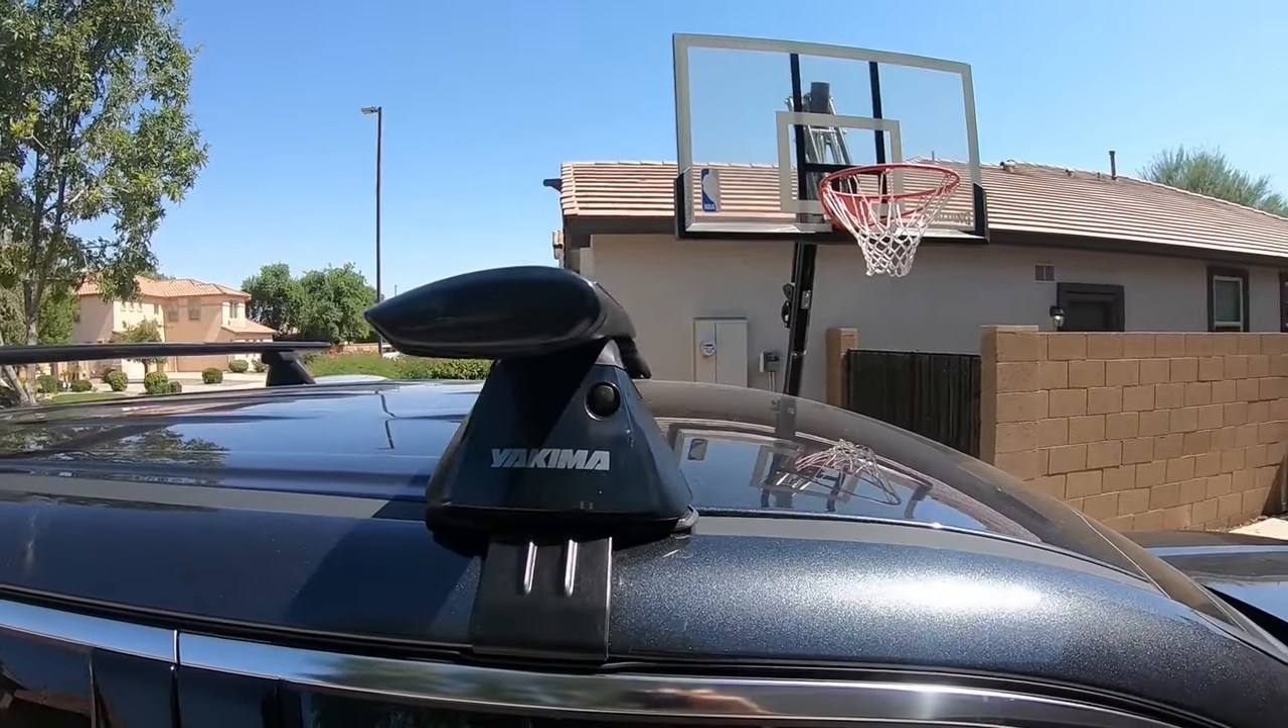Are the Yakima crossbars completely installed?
Yes.